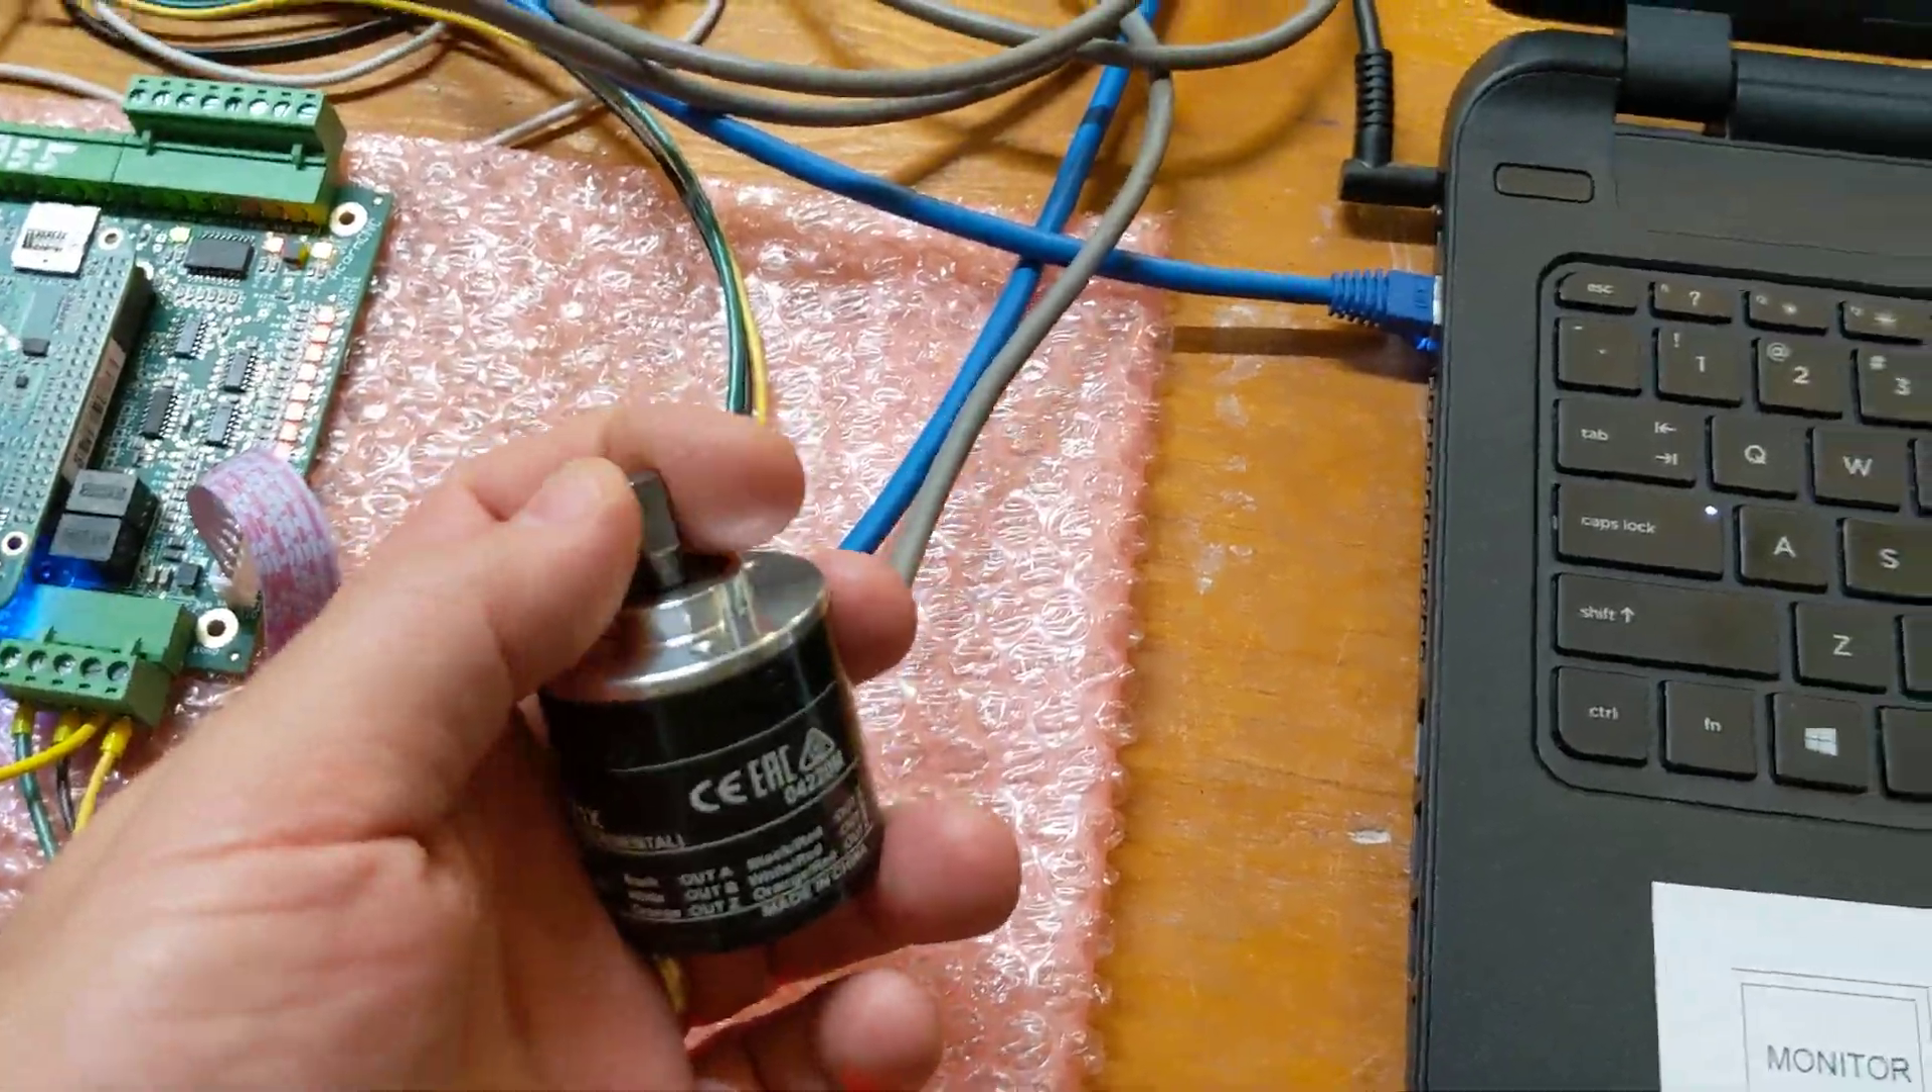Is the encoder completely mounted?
No.